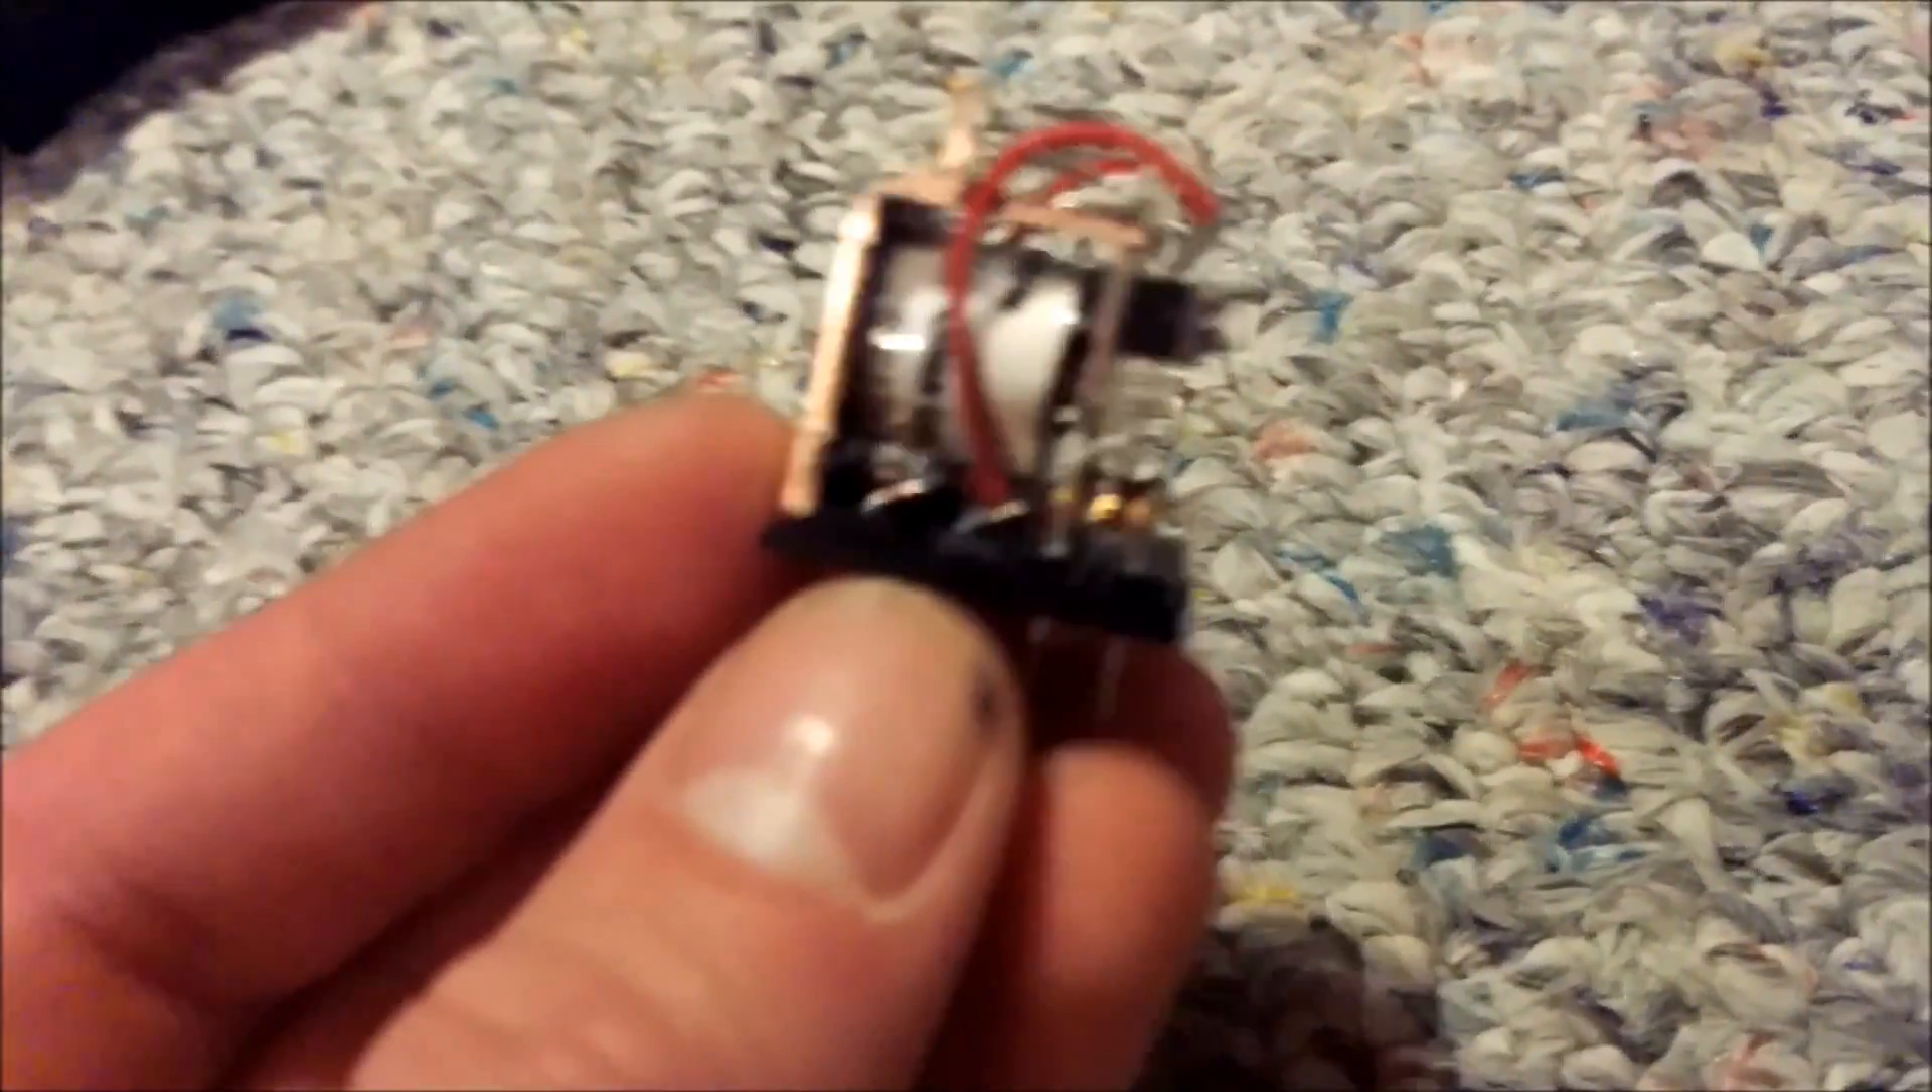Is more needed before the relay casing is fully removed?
No.